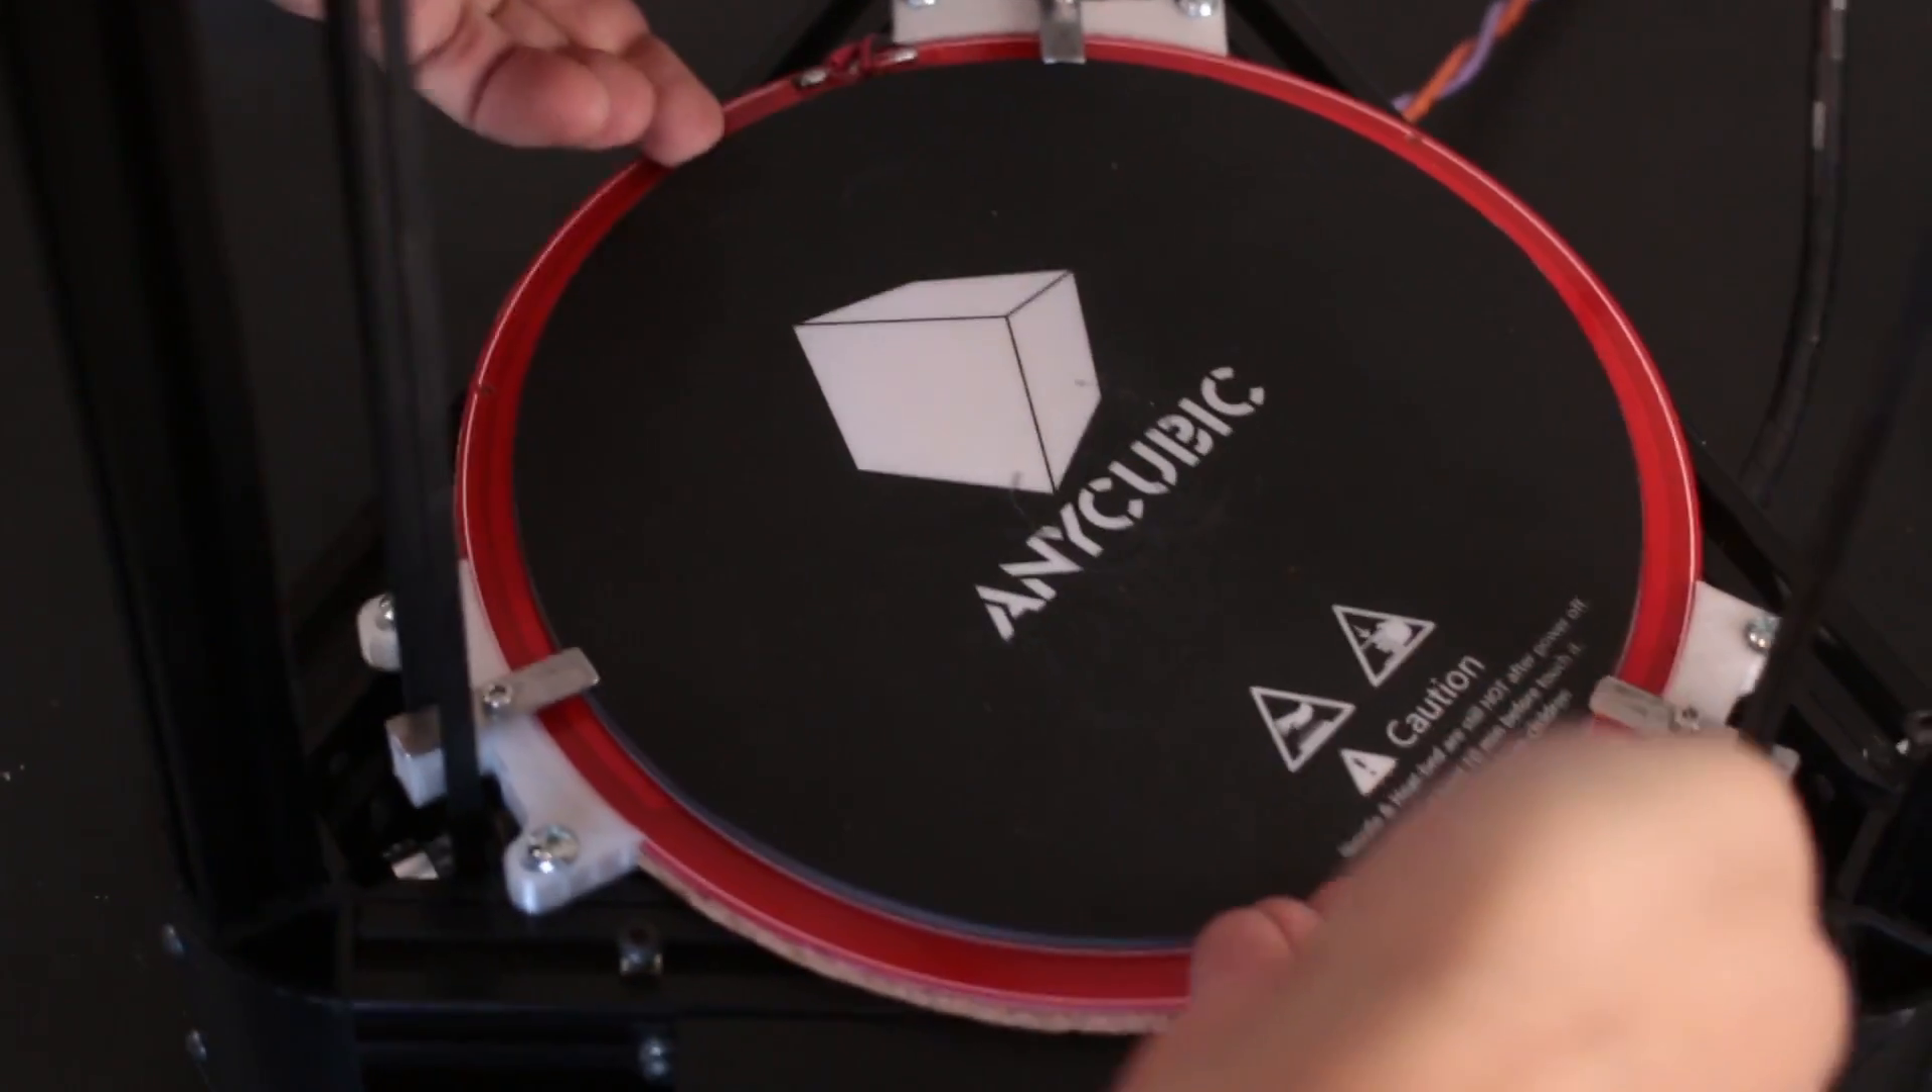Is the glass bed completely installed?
Yes.